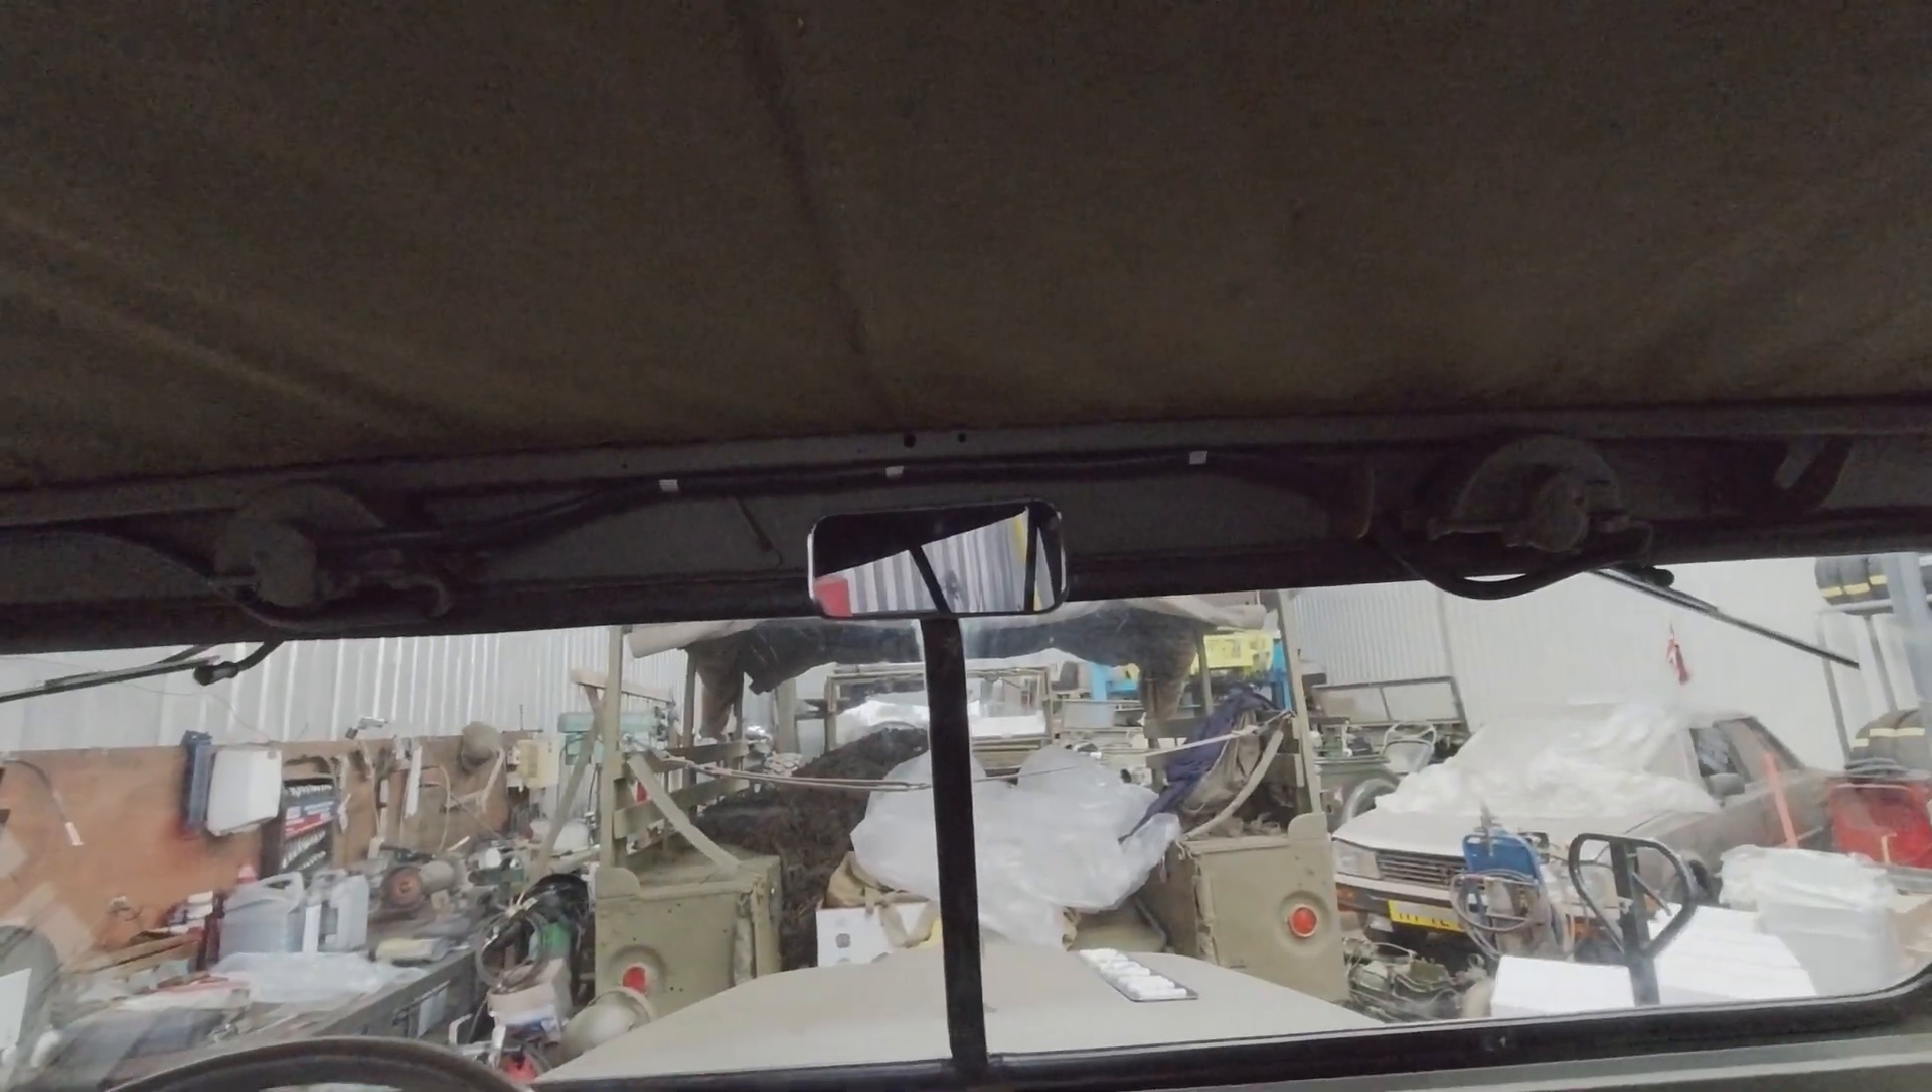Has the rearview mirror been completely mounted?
Yes.